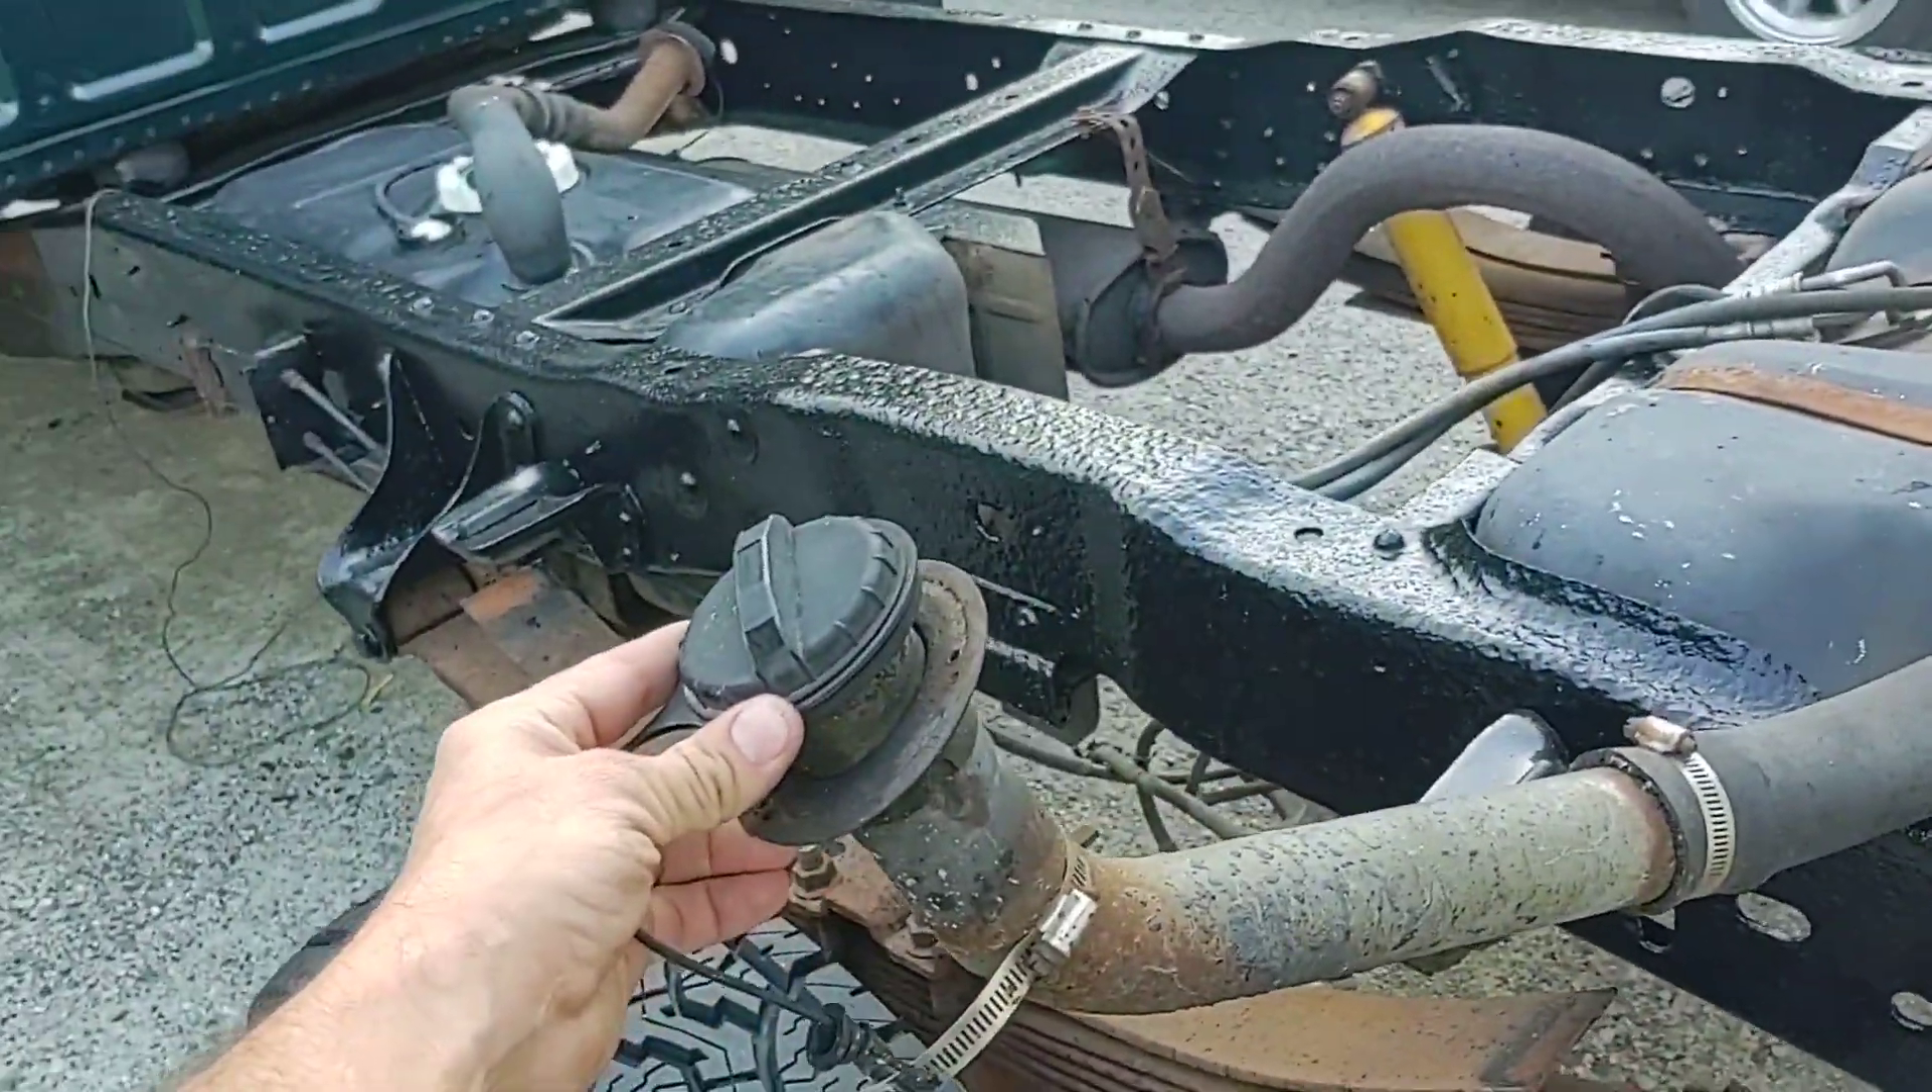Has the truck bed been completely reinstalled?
No.